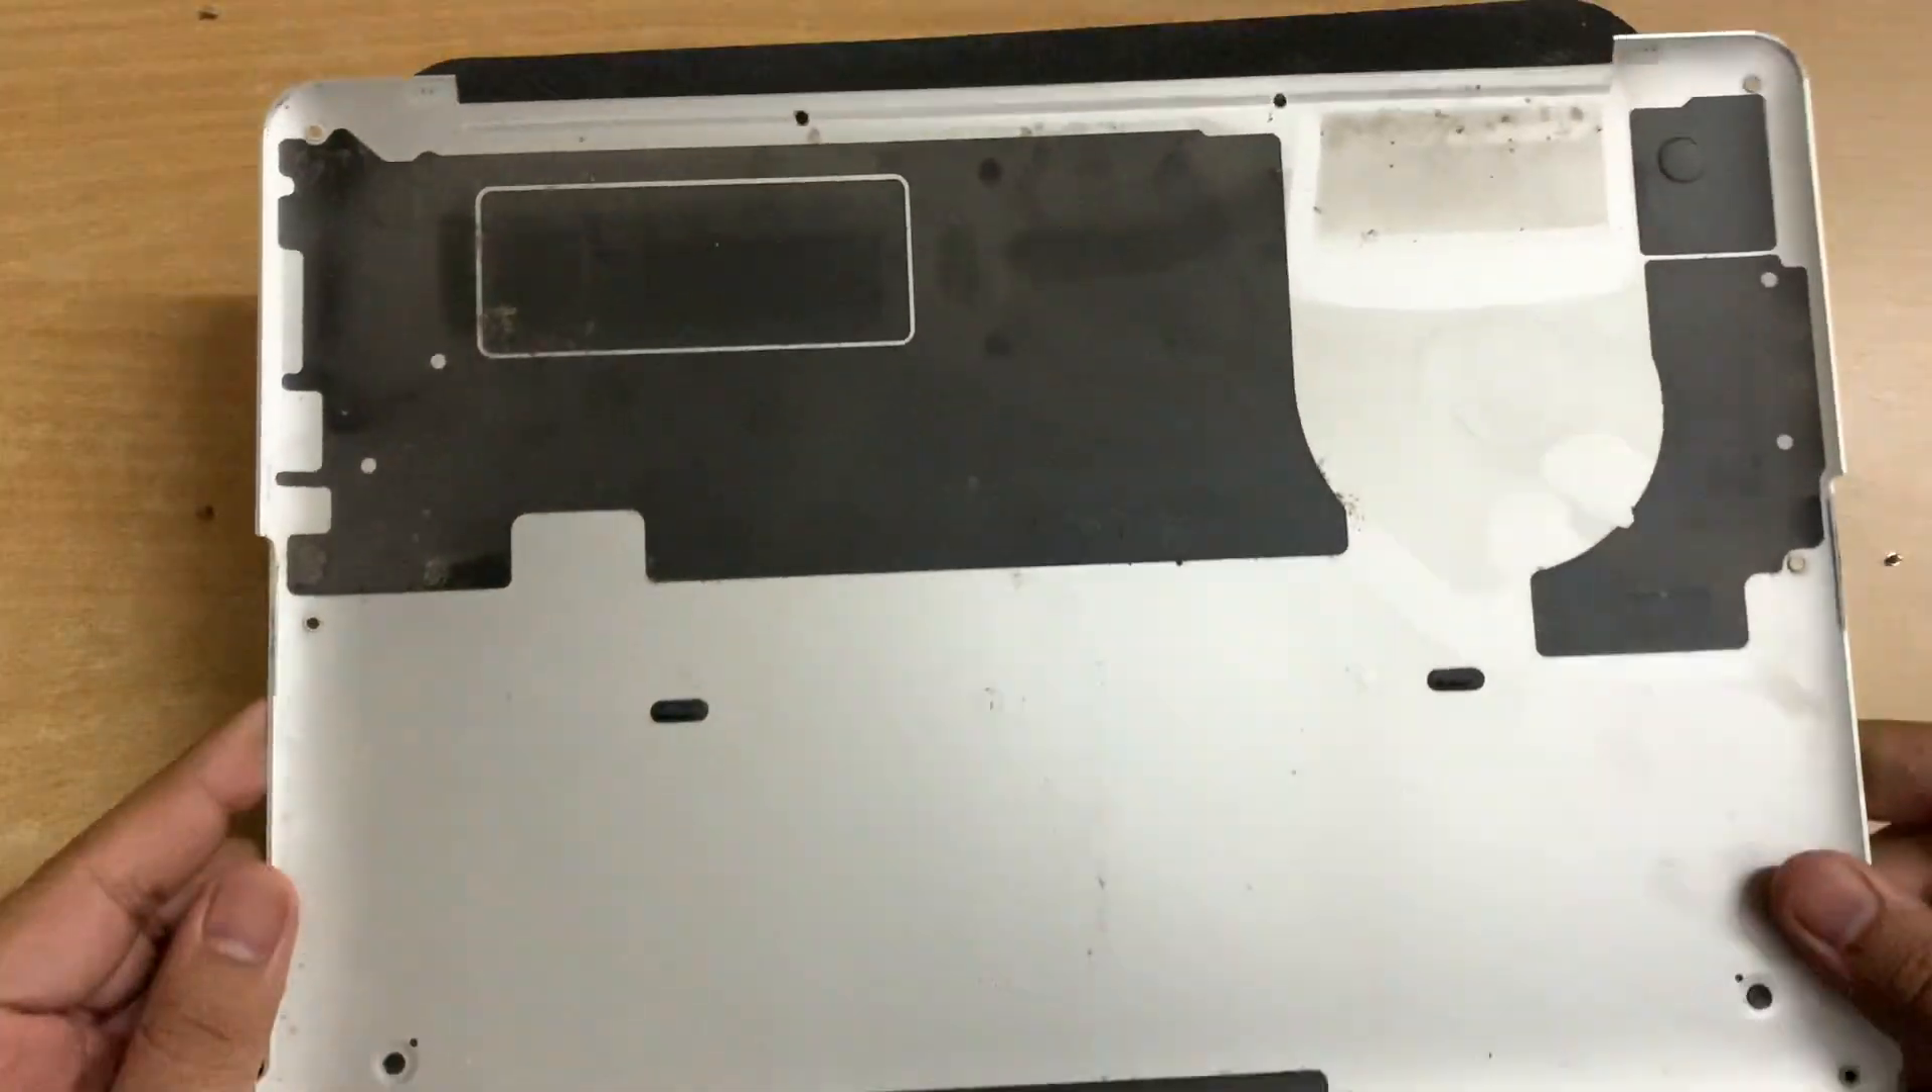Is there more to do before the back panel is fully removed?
No.